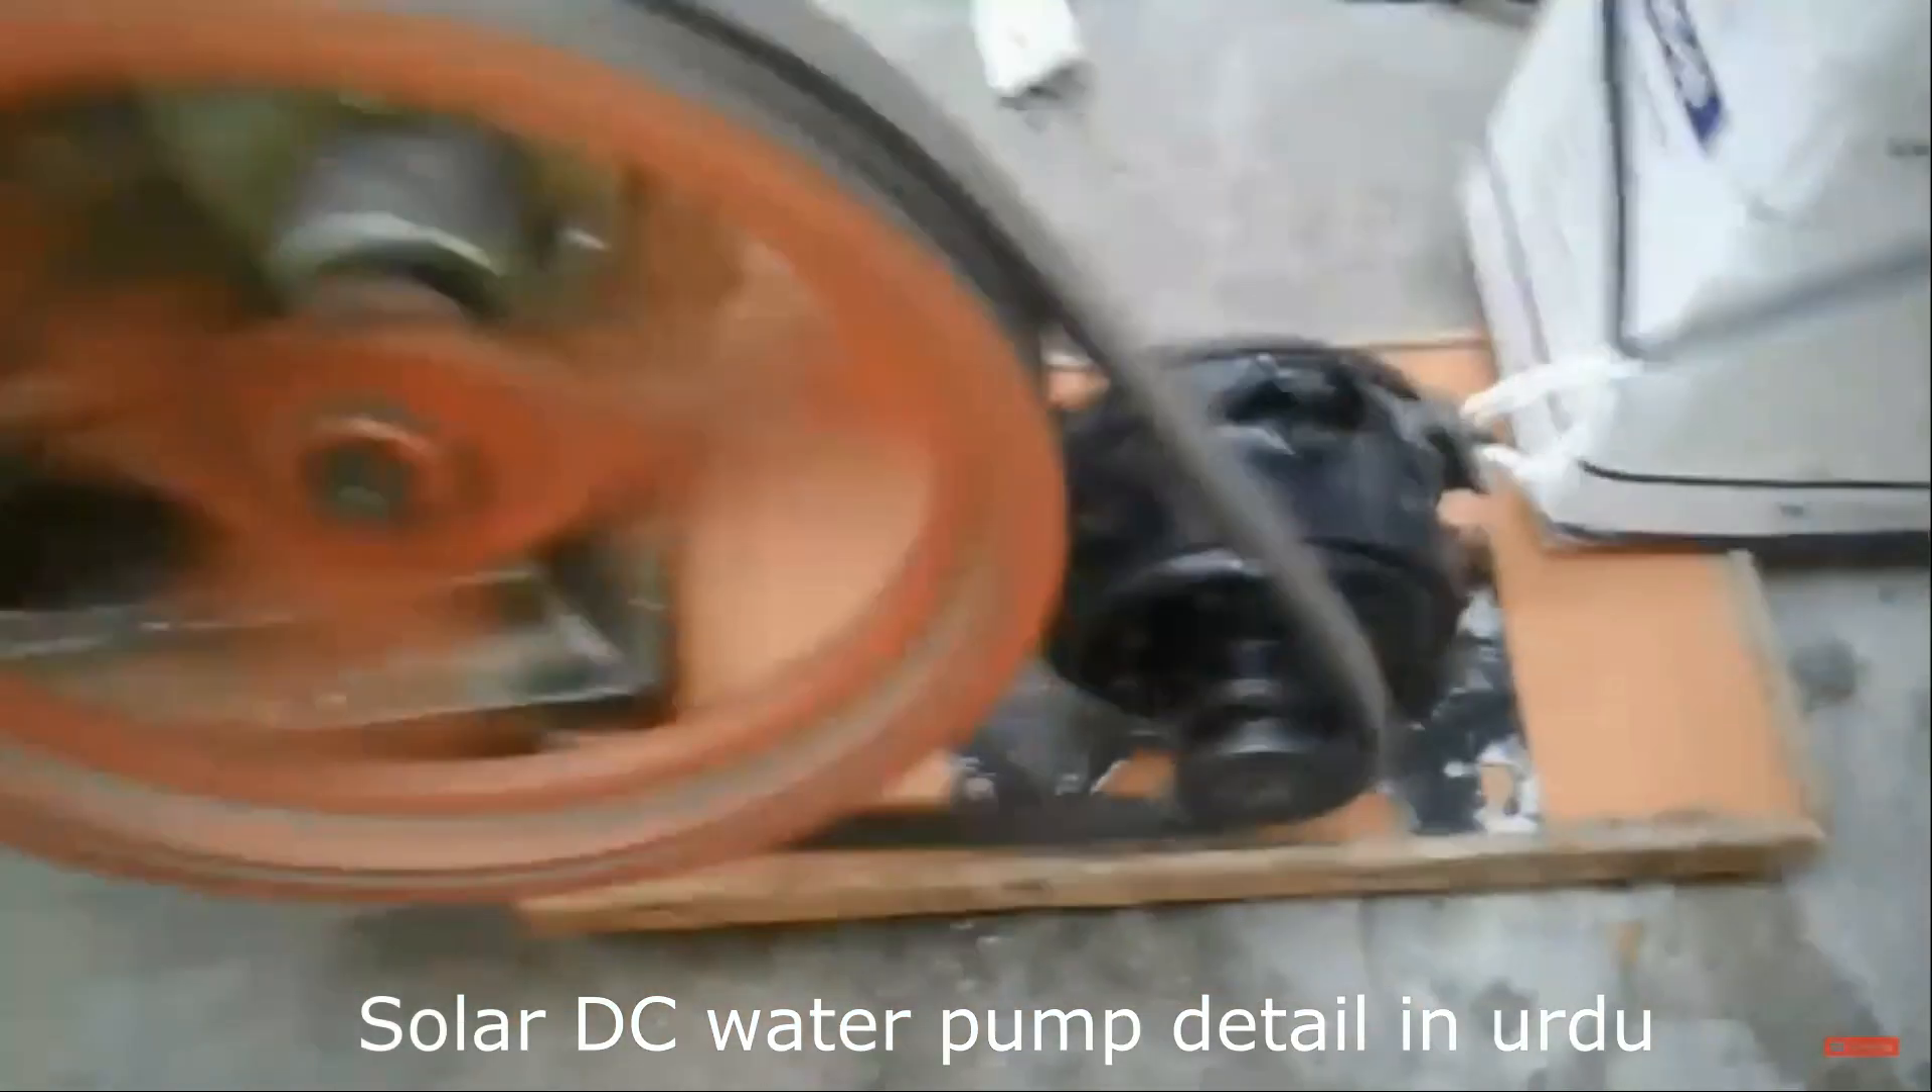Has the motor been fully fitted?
Yes.